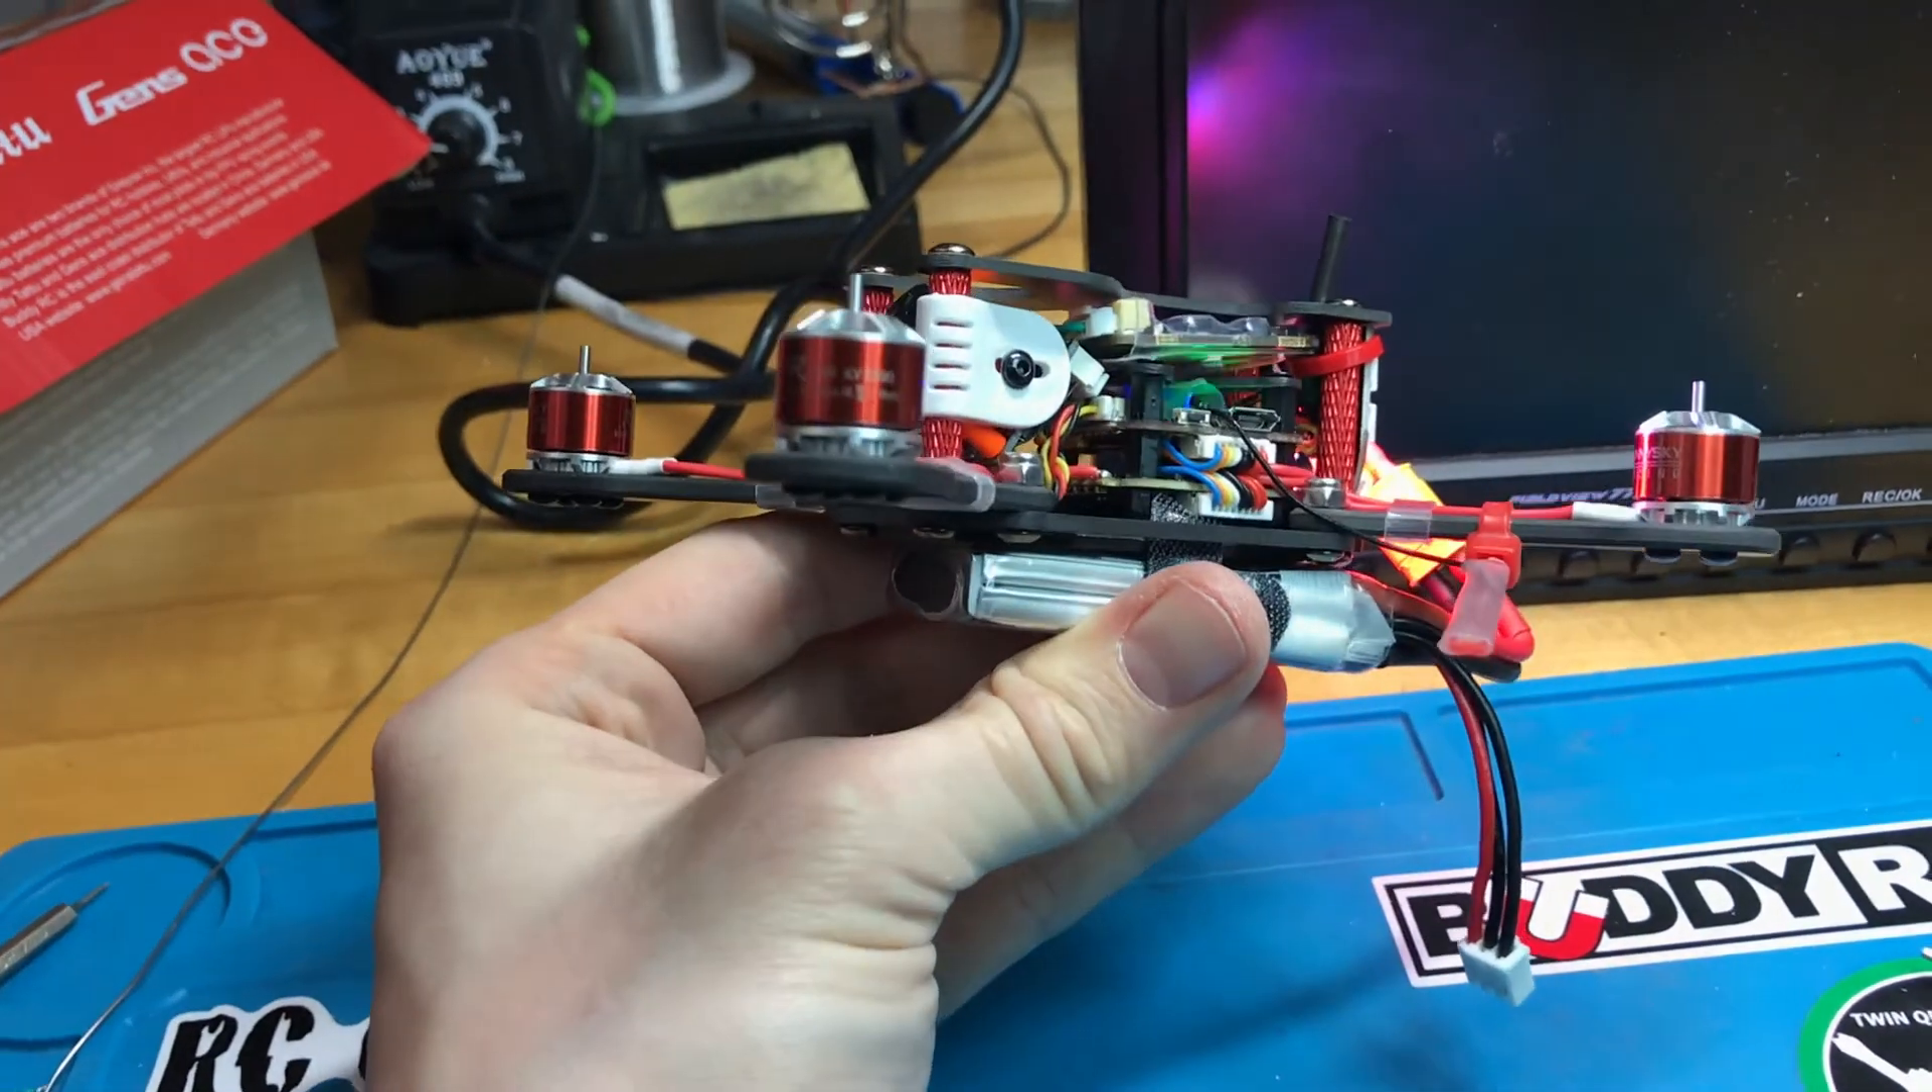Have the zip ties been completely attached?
Yes.